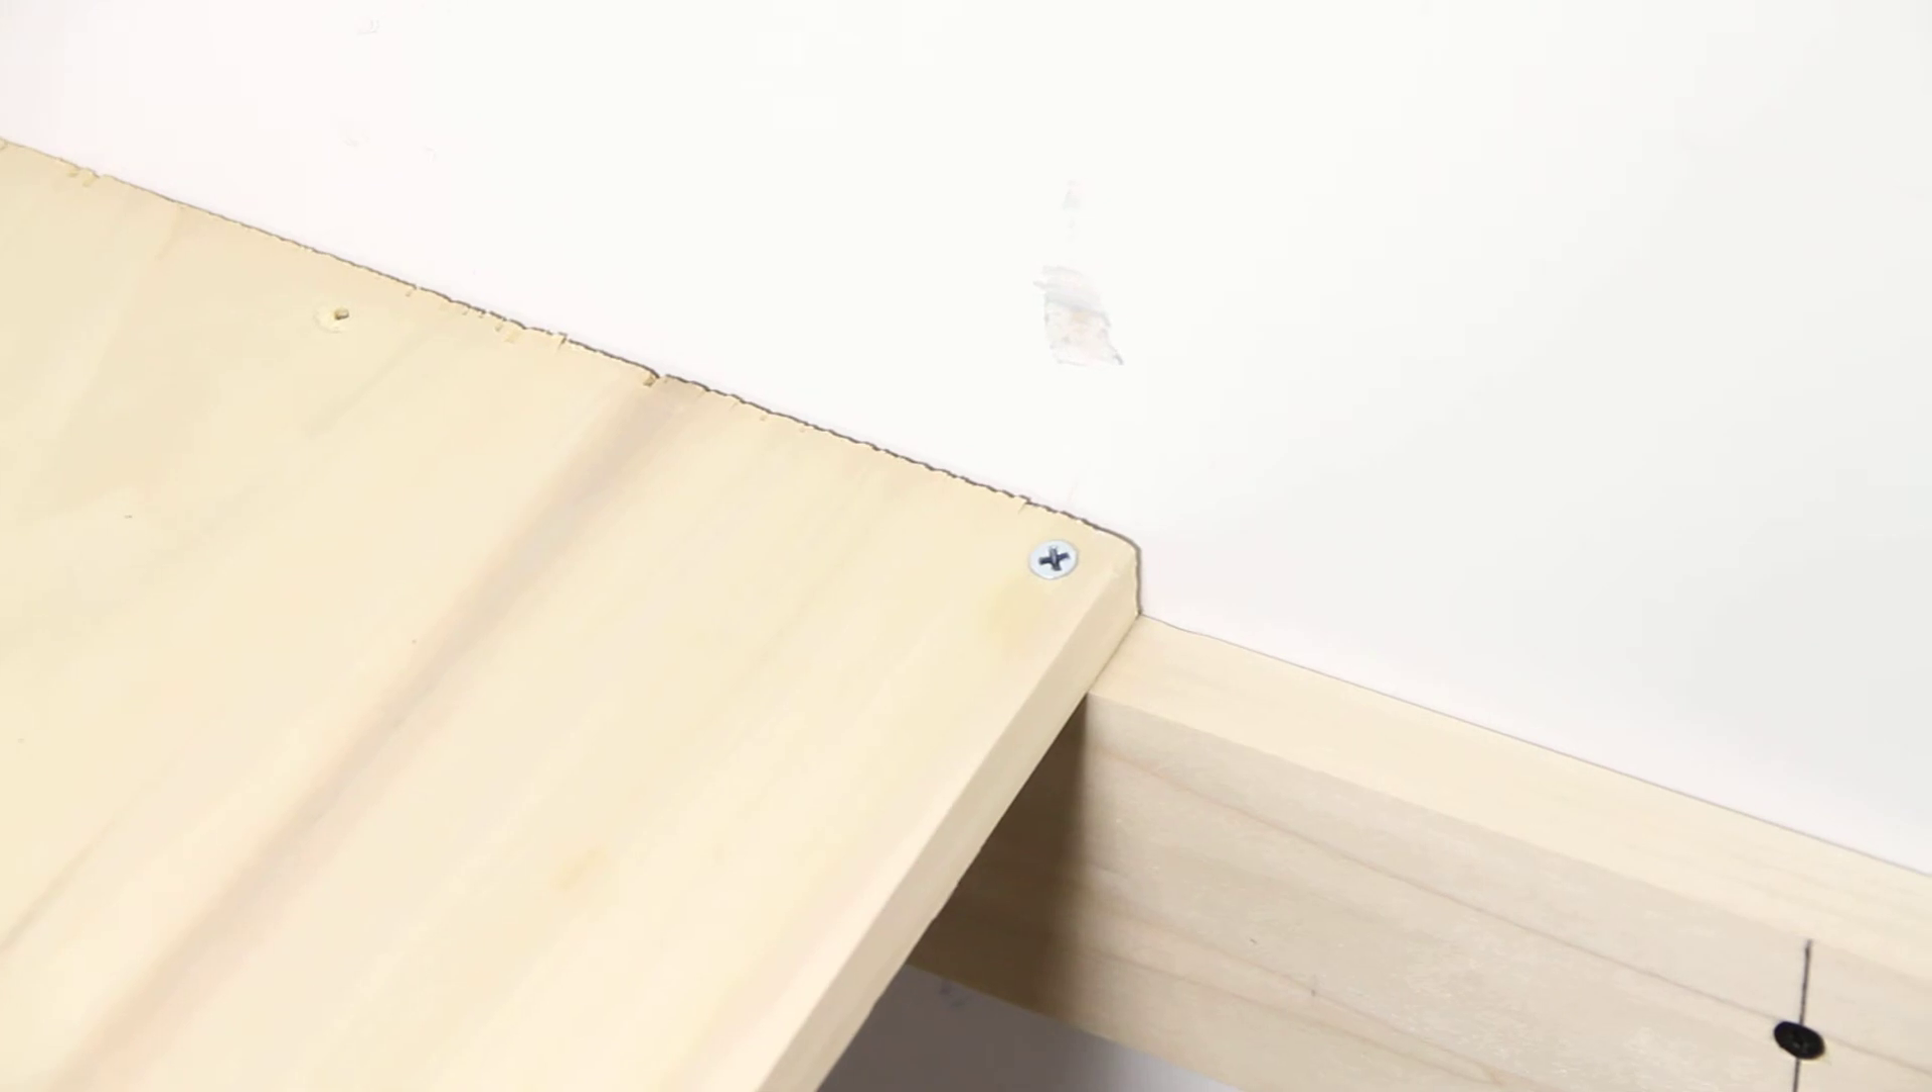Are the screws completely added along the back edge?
No.